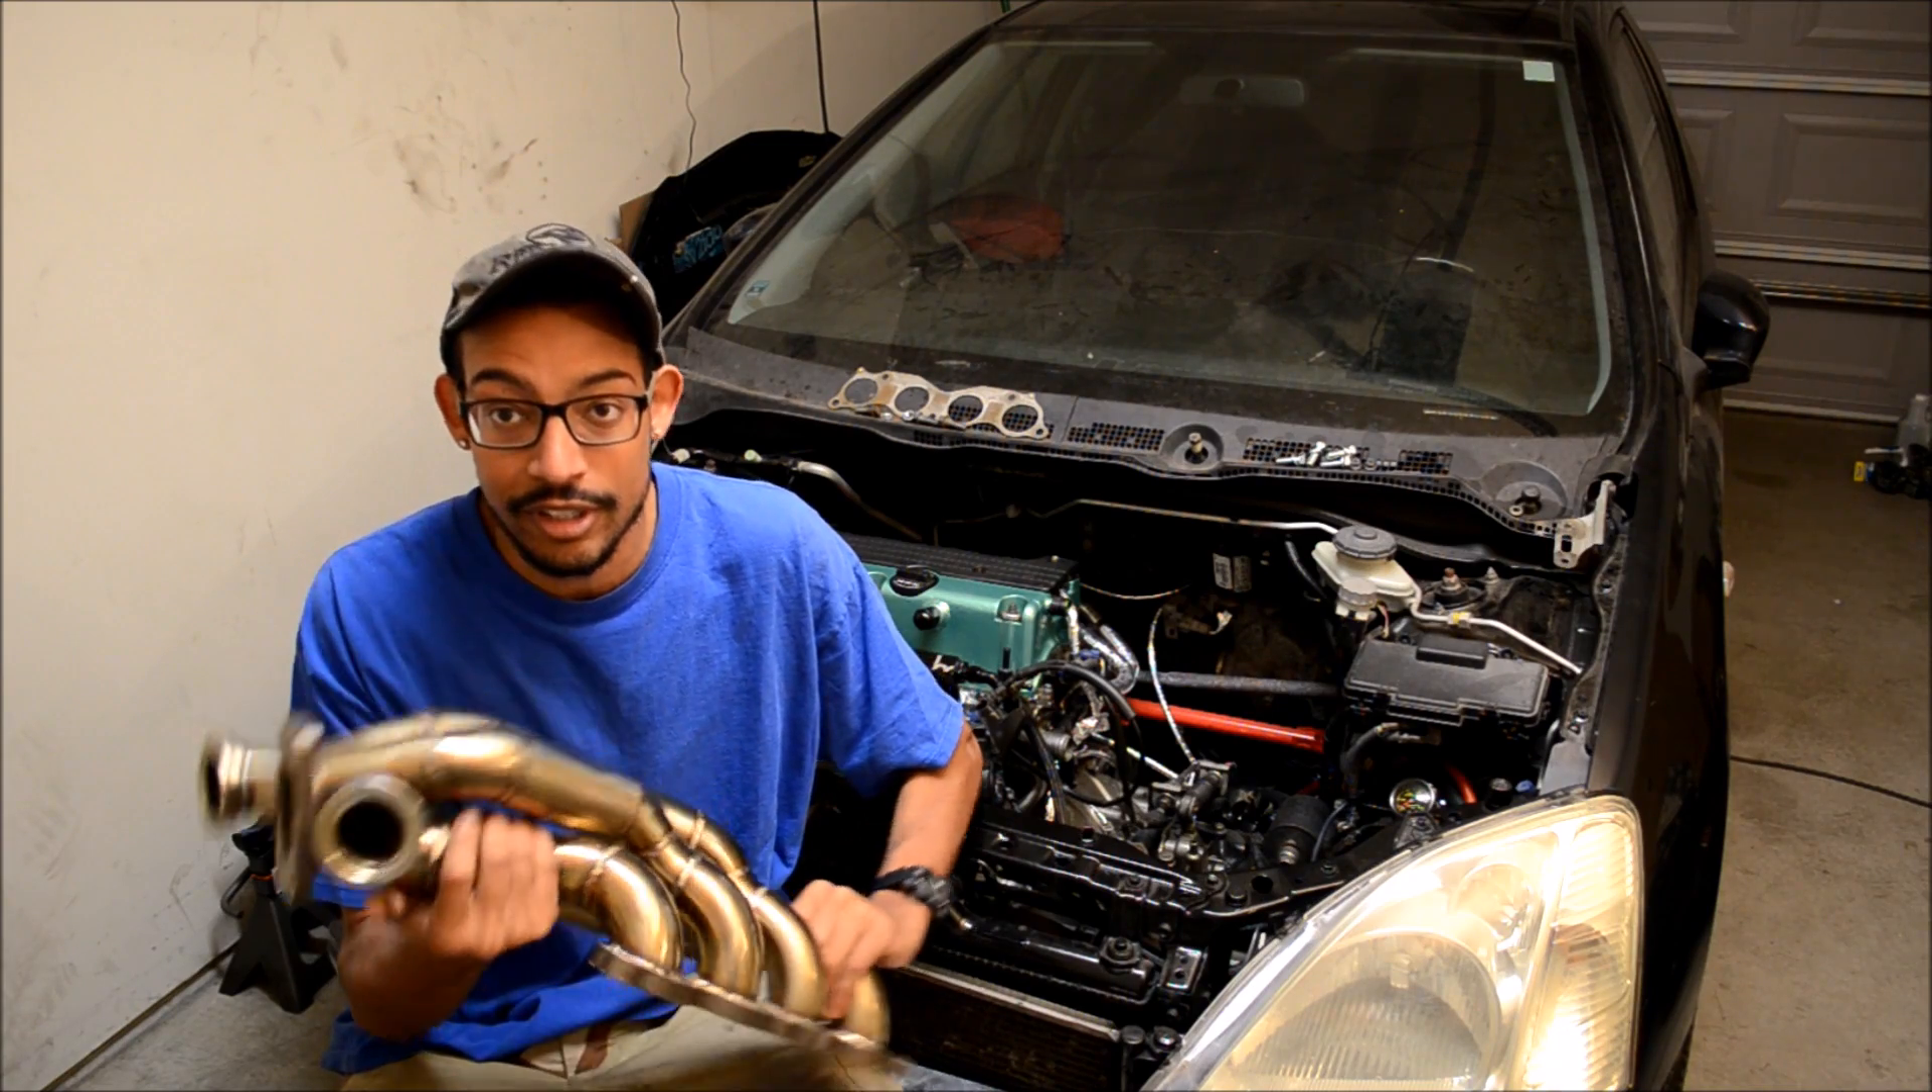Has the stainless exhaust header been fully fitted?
No.